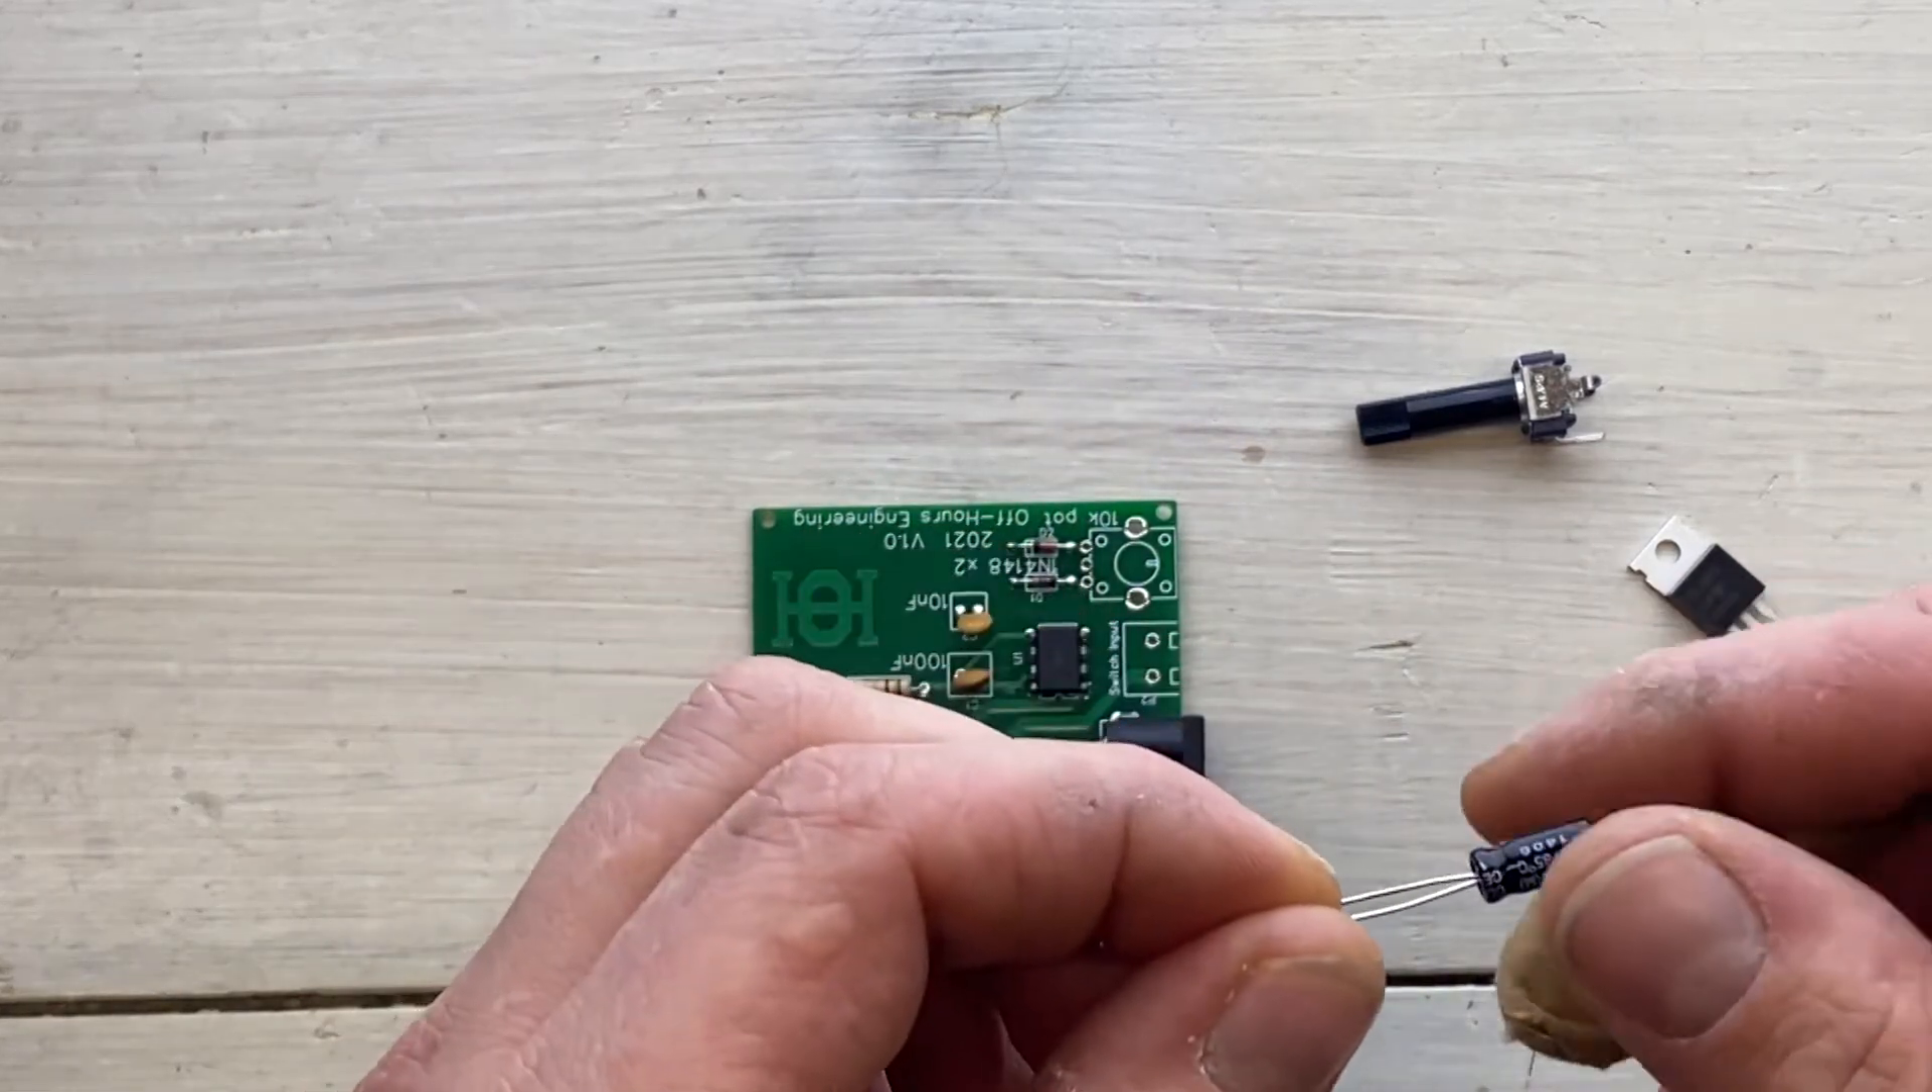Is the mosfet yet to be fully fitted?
Yes.